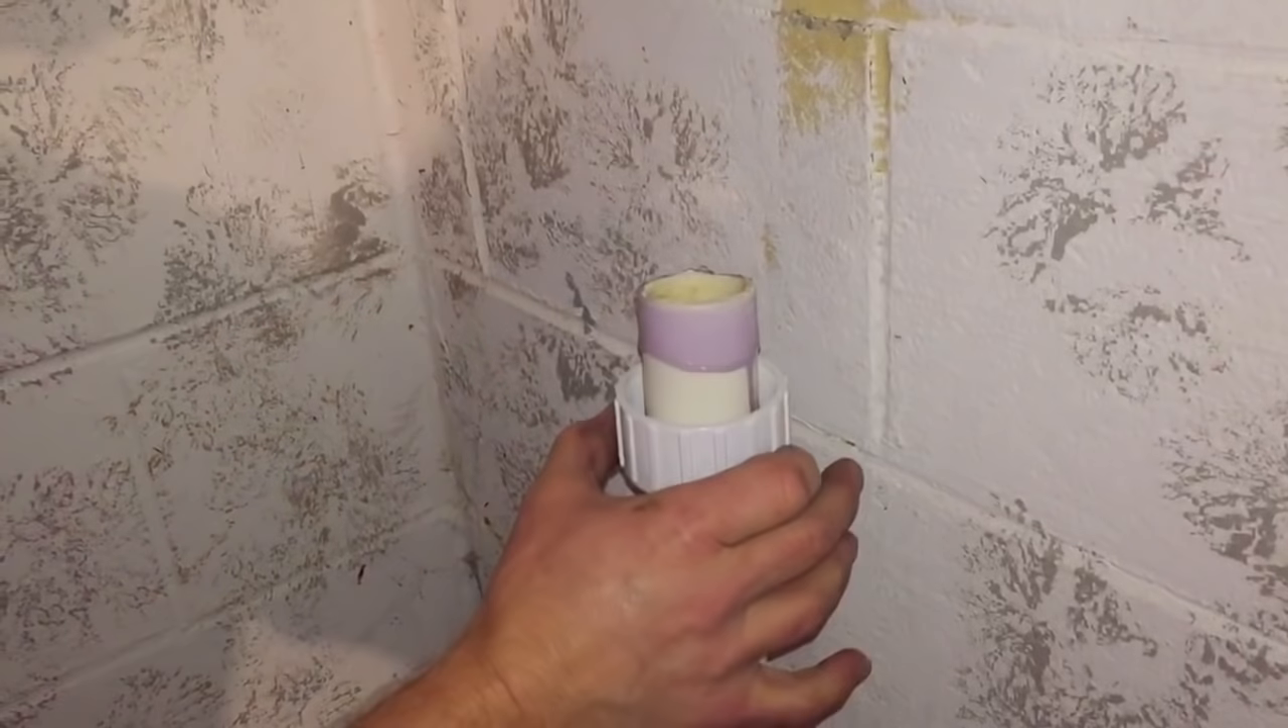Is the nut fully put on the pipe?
Yes.